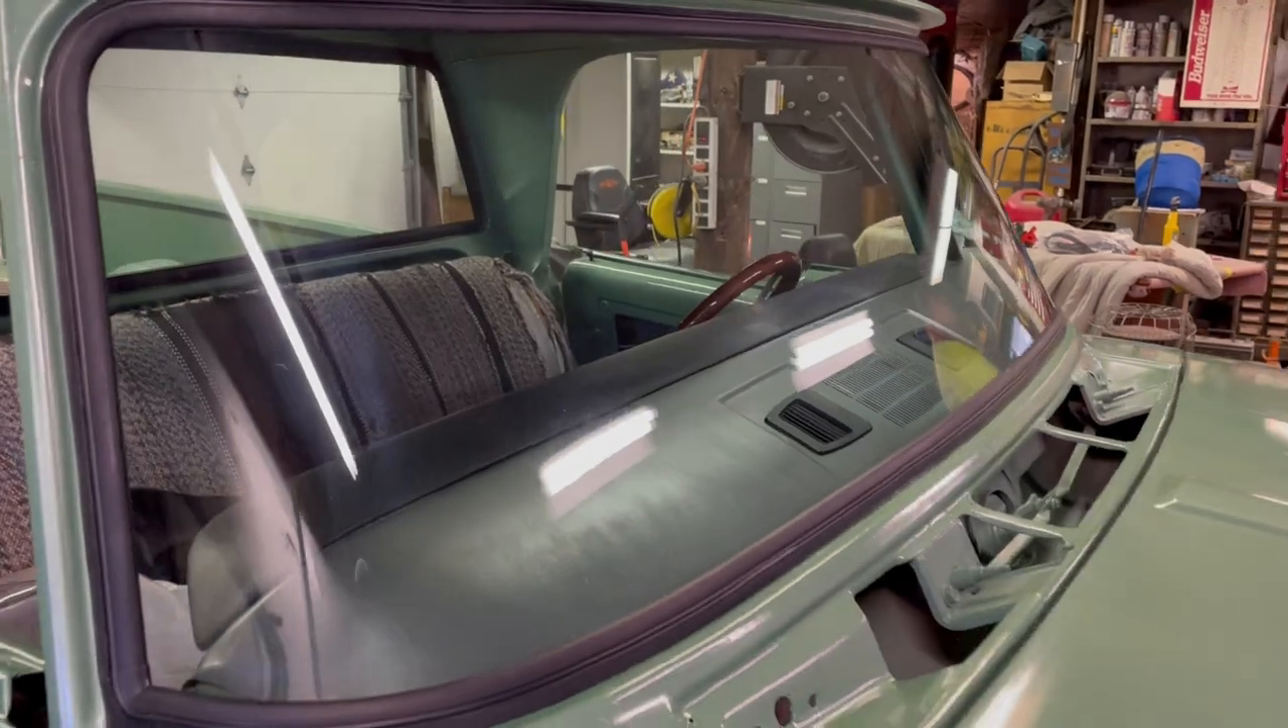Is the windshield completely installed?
Yes.